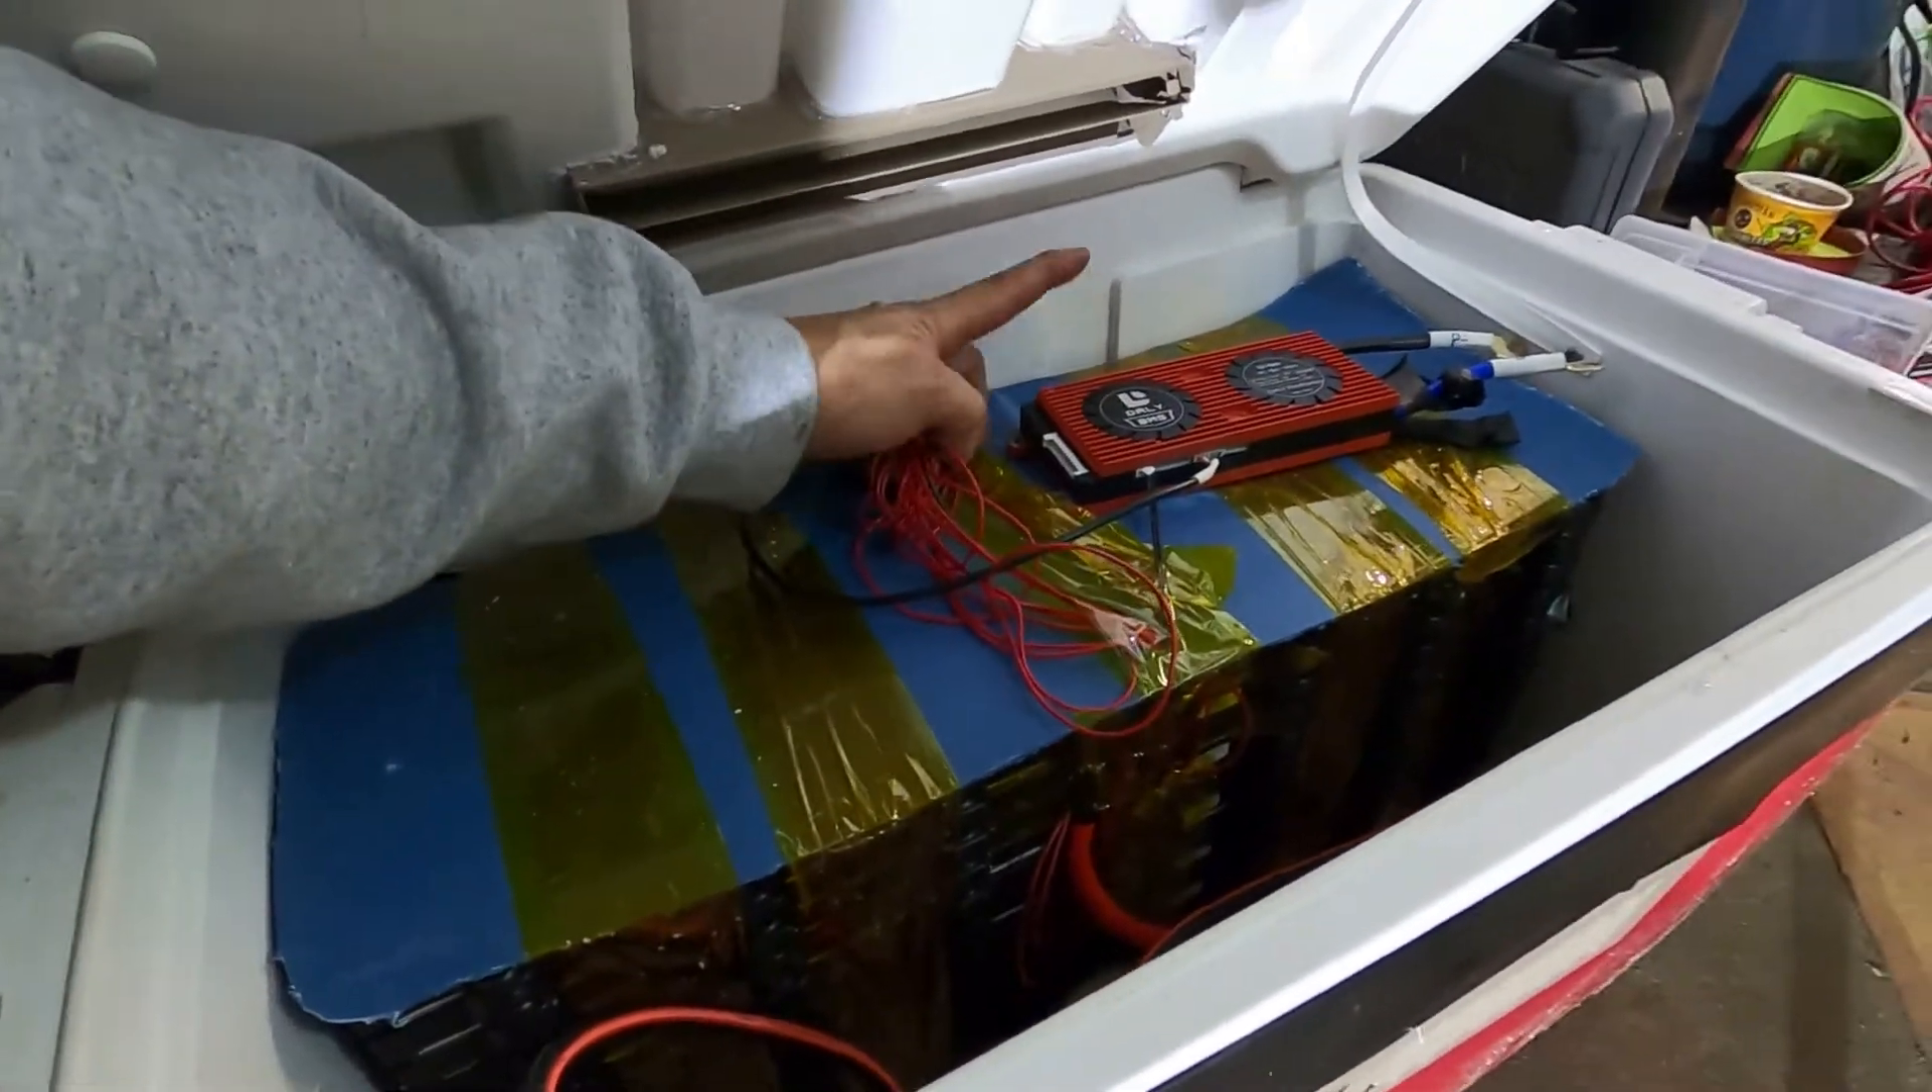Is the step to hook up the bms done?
No.